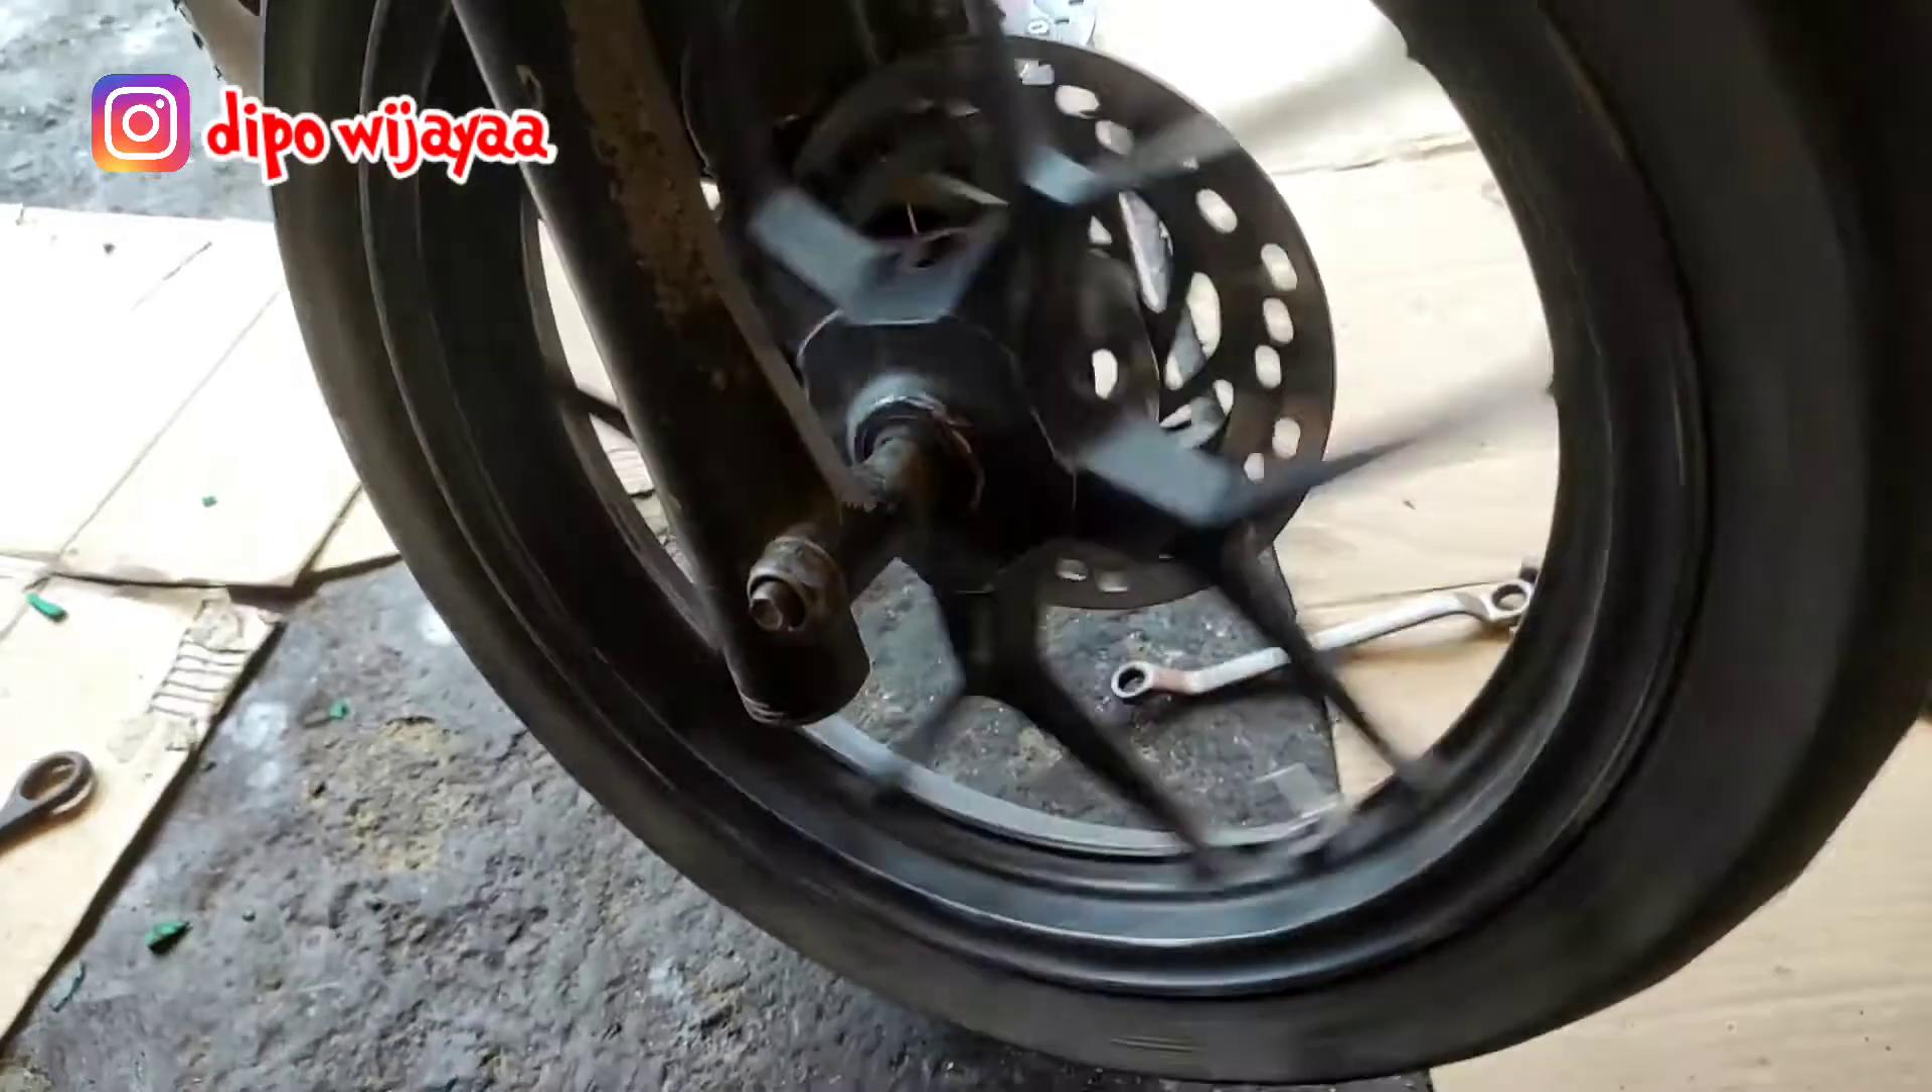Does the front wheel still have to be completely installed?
No.